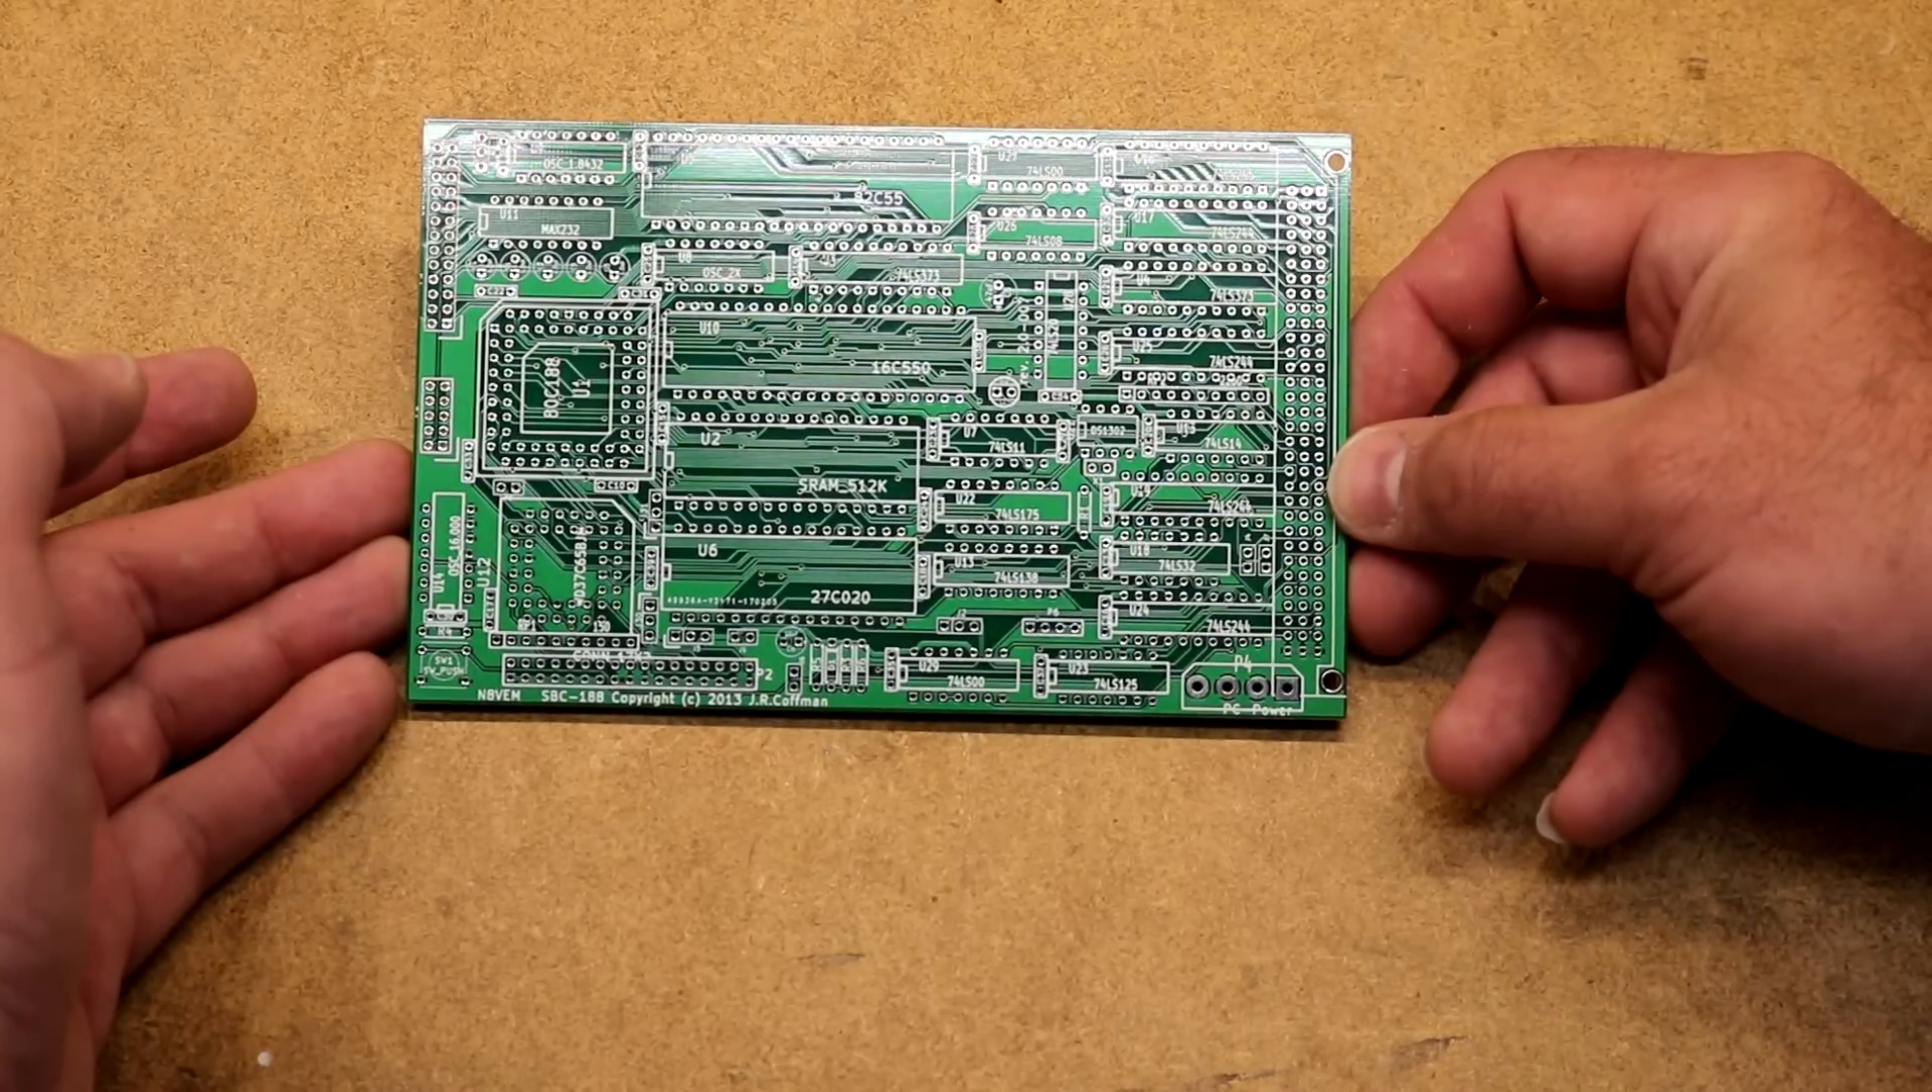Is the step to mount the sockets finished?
No.